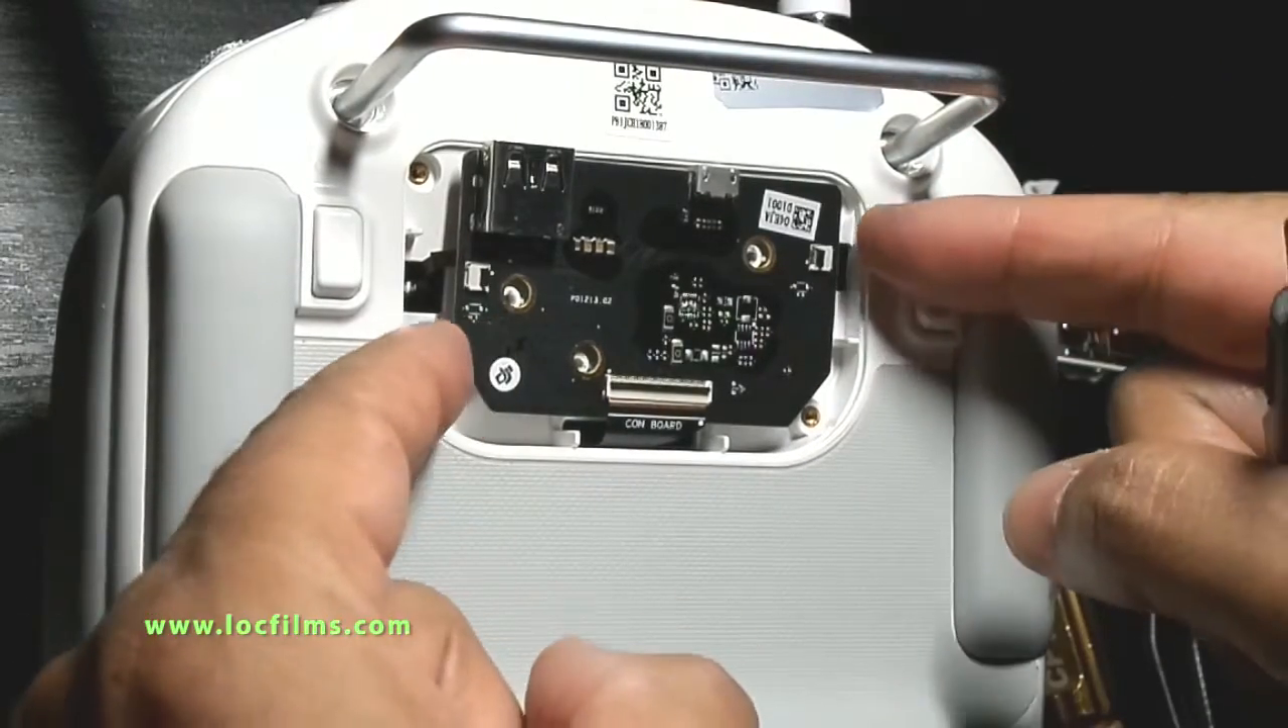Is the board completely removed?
No.